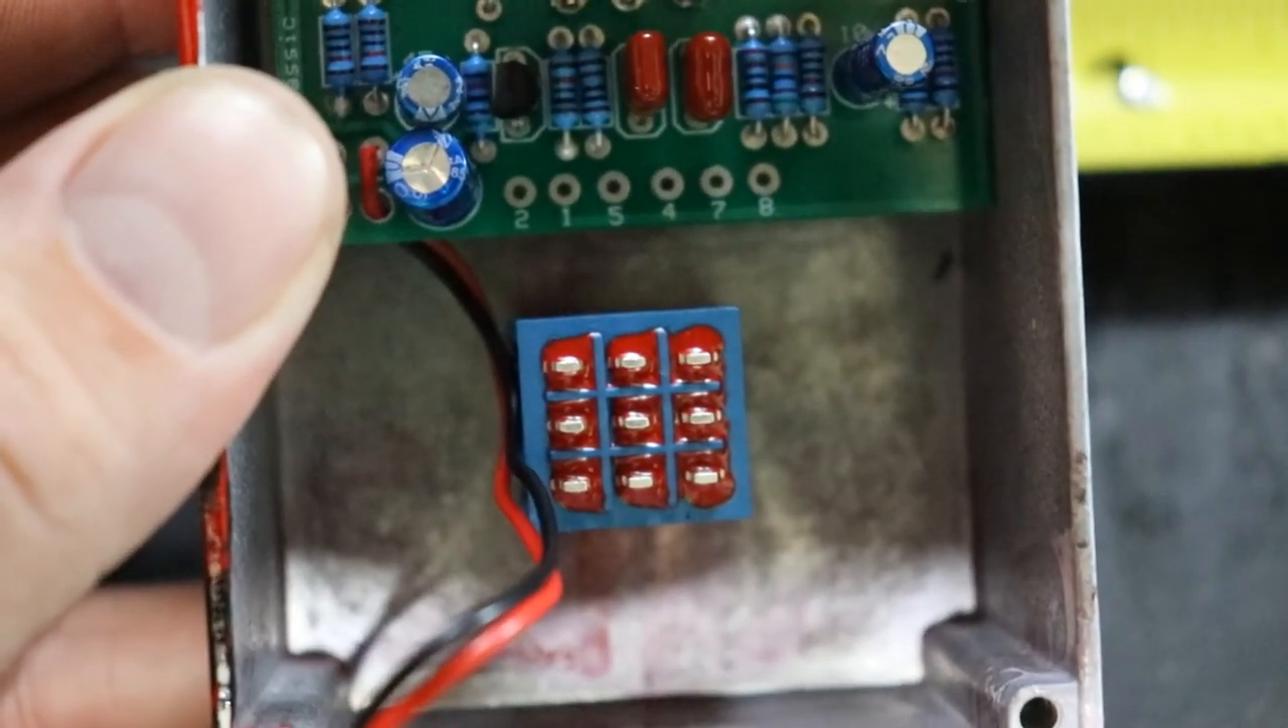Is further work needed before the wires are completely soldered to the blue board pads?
Yes.